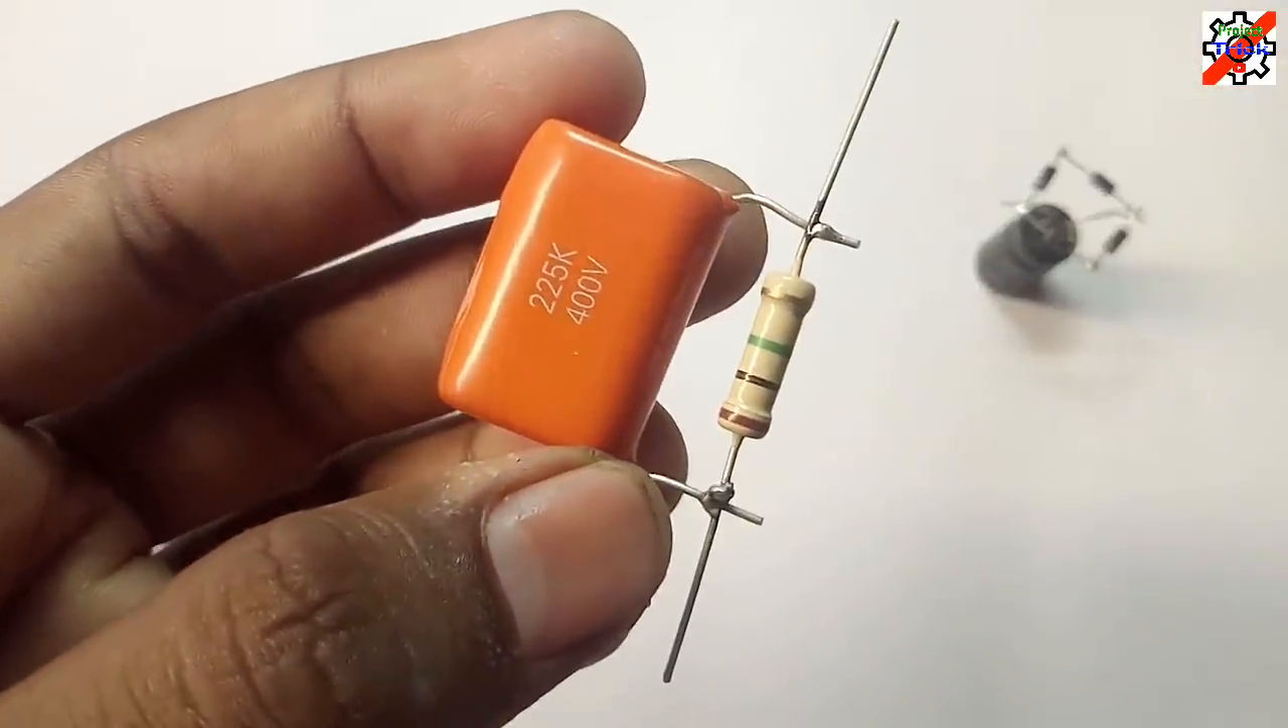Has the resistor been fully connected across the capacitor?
Yes.